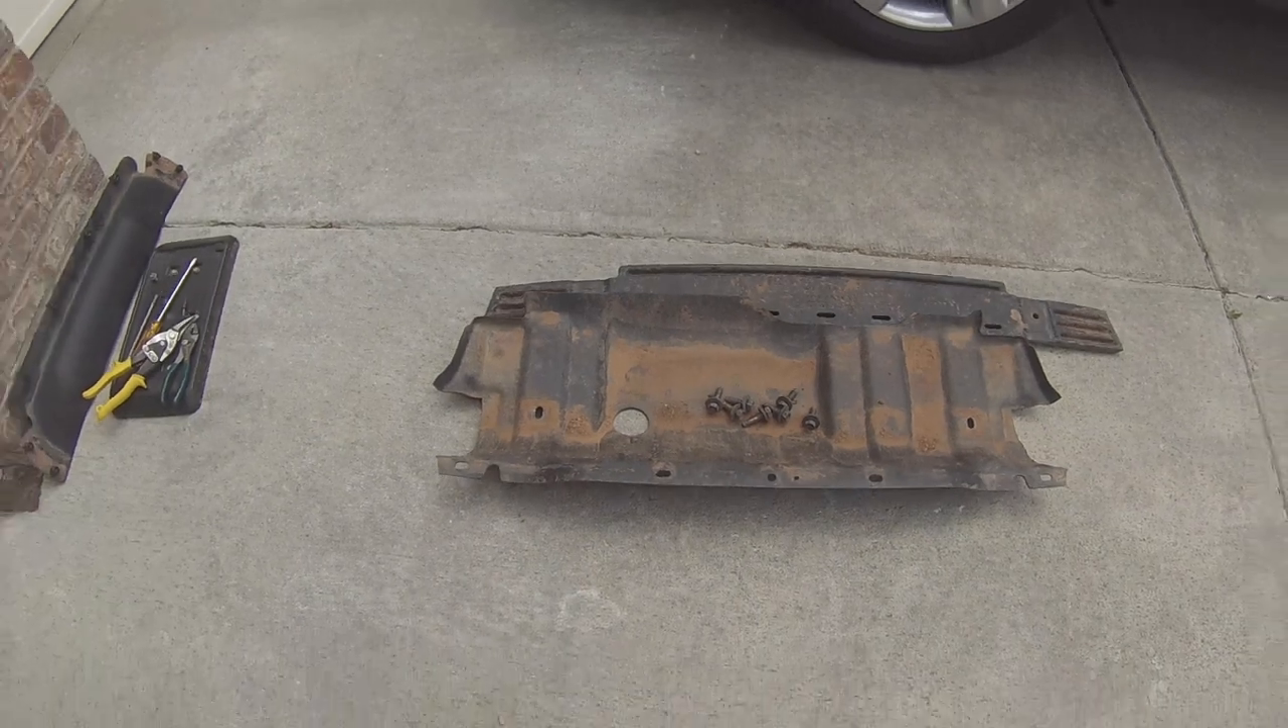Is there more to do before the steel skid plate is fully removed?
No.